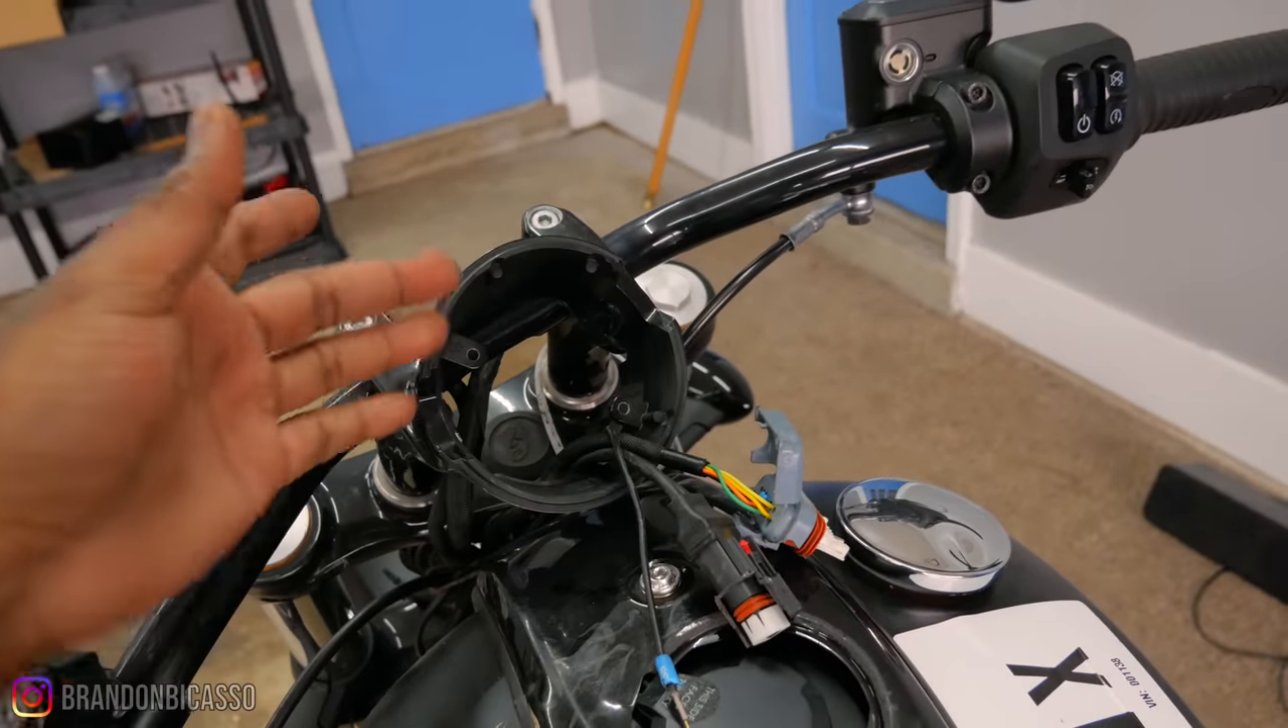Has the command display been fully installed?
No.